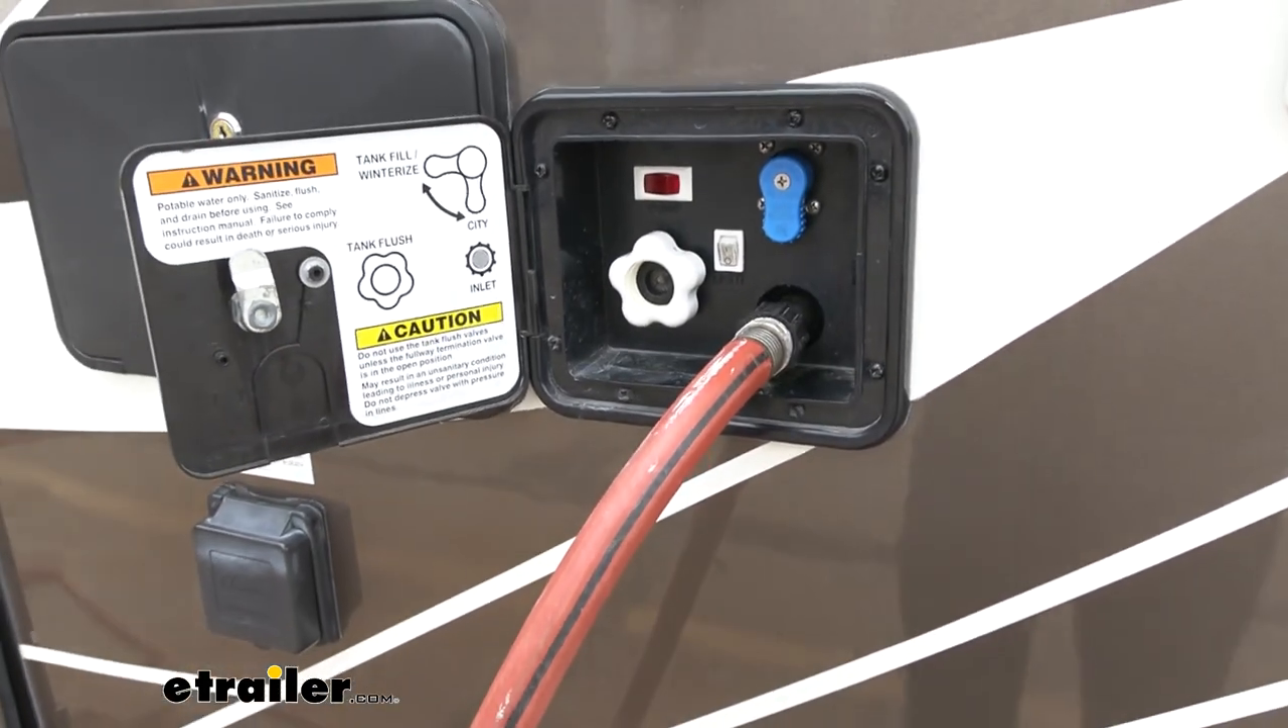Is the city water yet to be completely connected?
No.